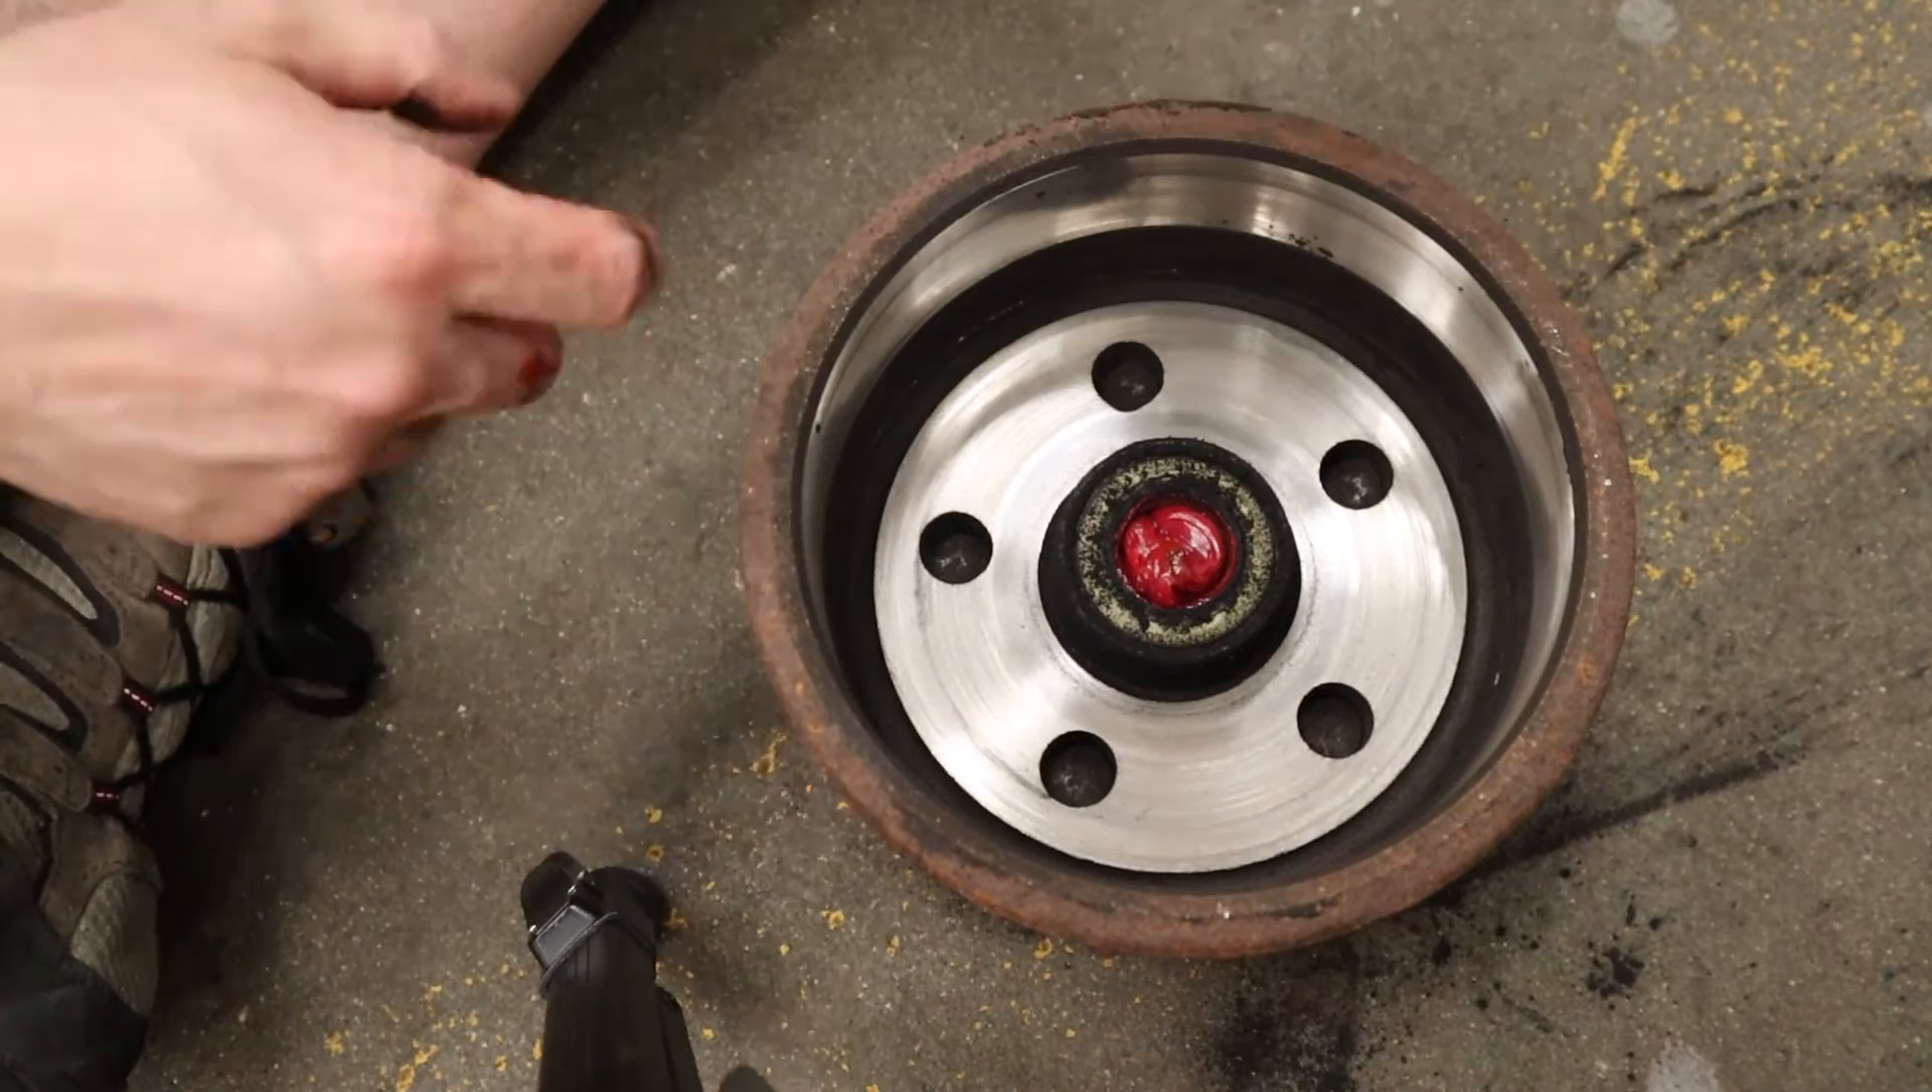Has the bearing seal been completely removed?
No.